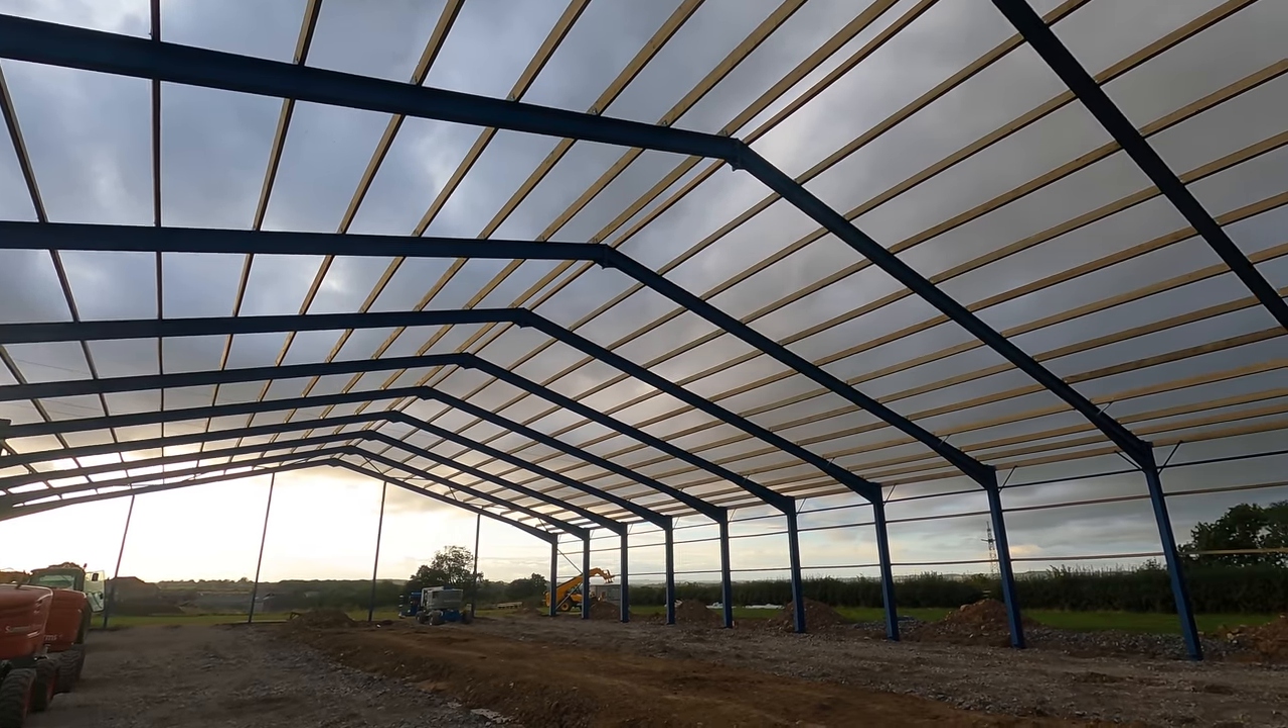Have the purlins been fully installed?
Yes.